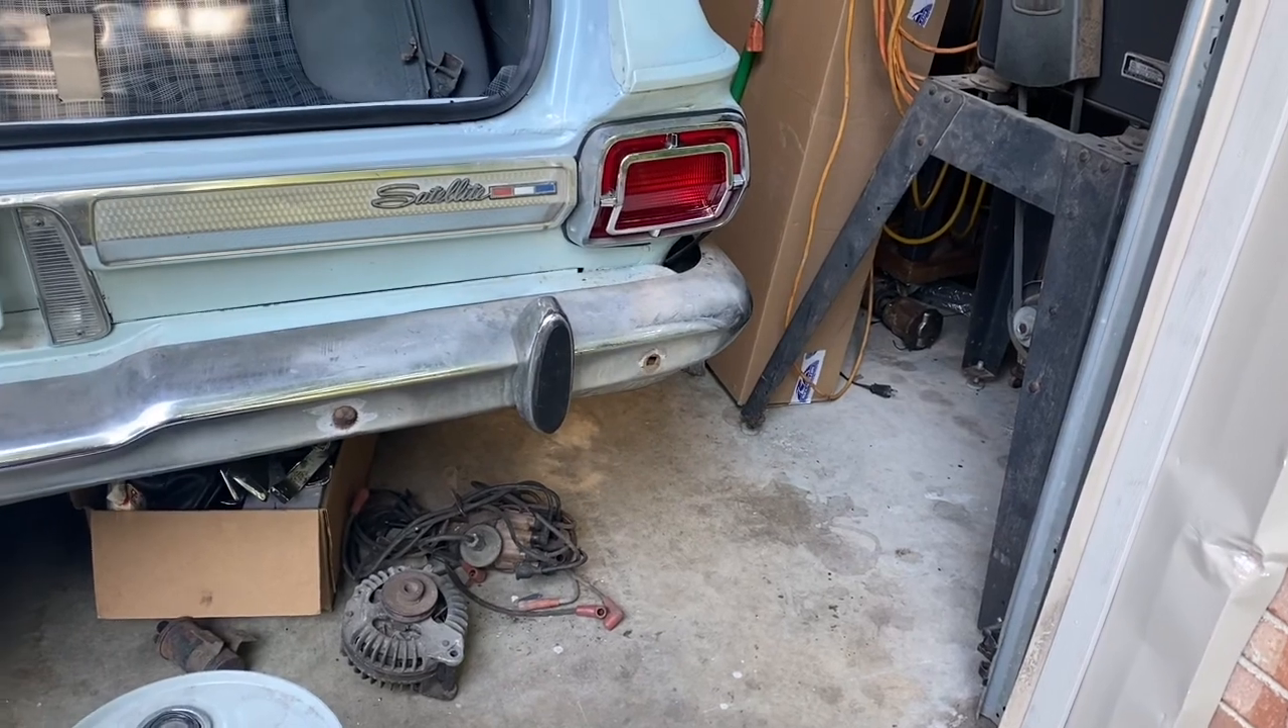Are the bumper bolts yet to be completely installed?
Yes.